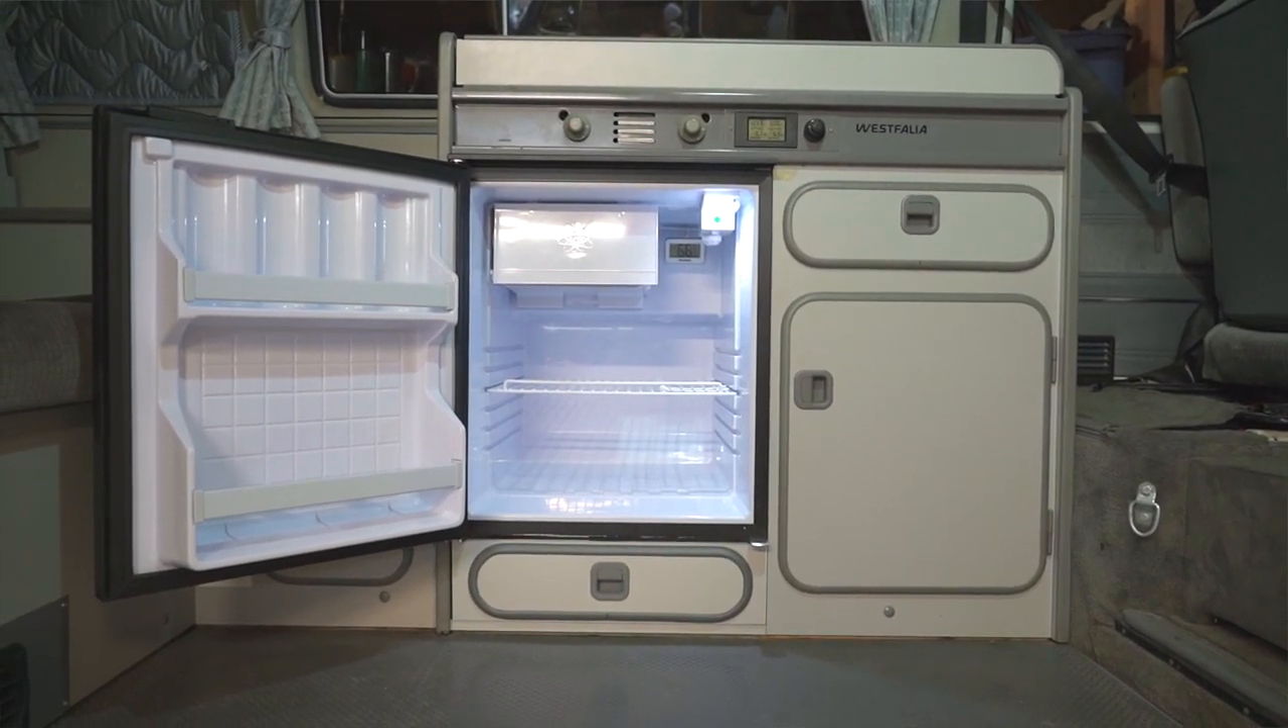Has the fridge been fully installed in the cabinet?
Yes.